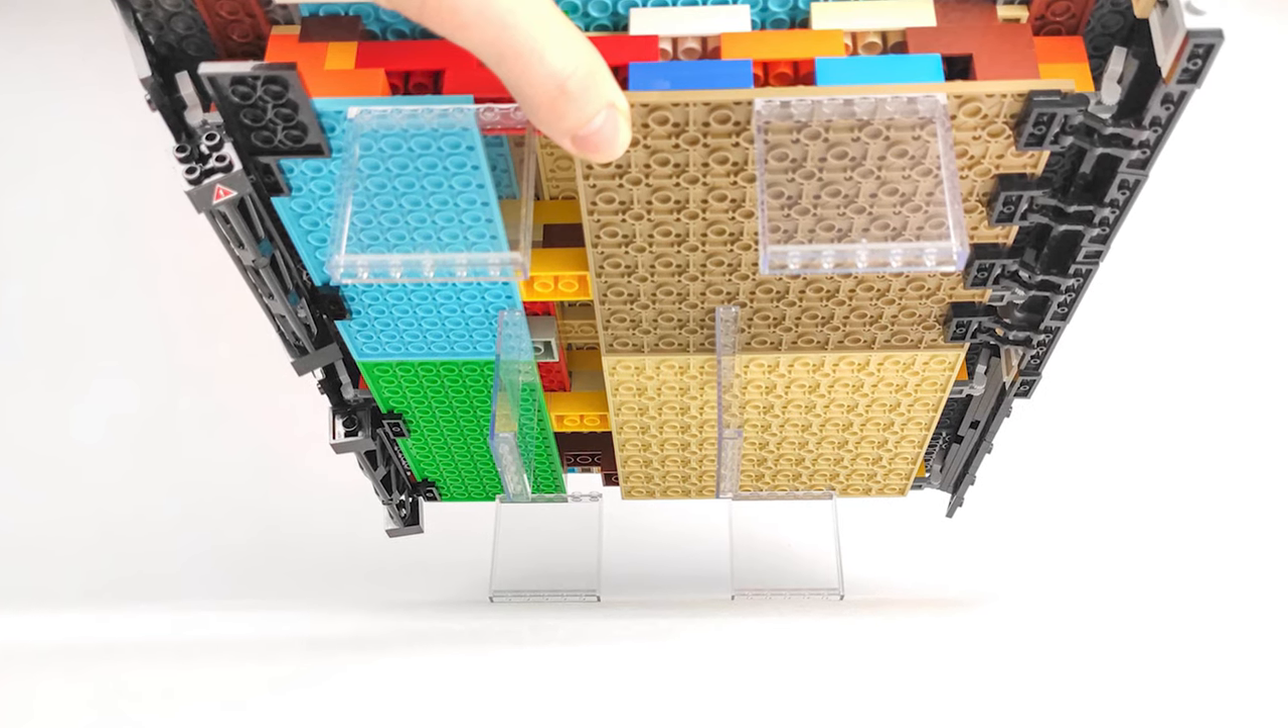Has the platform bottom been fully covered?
No.